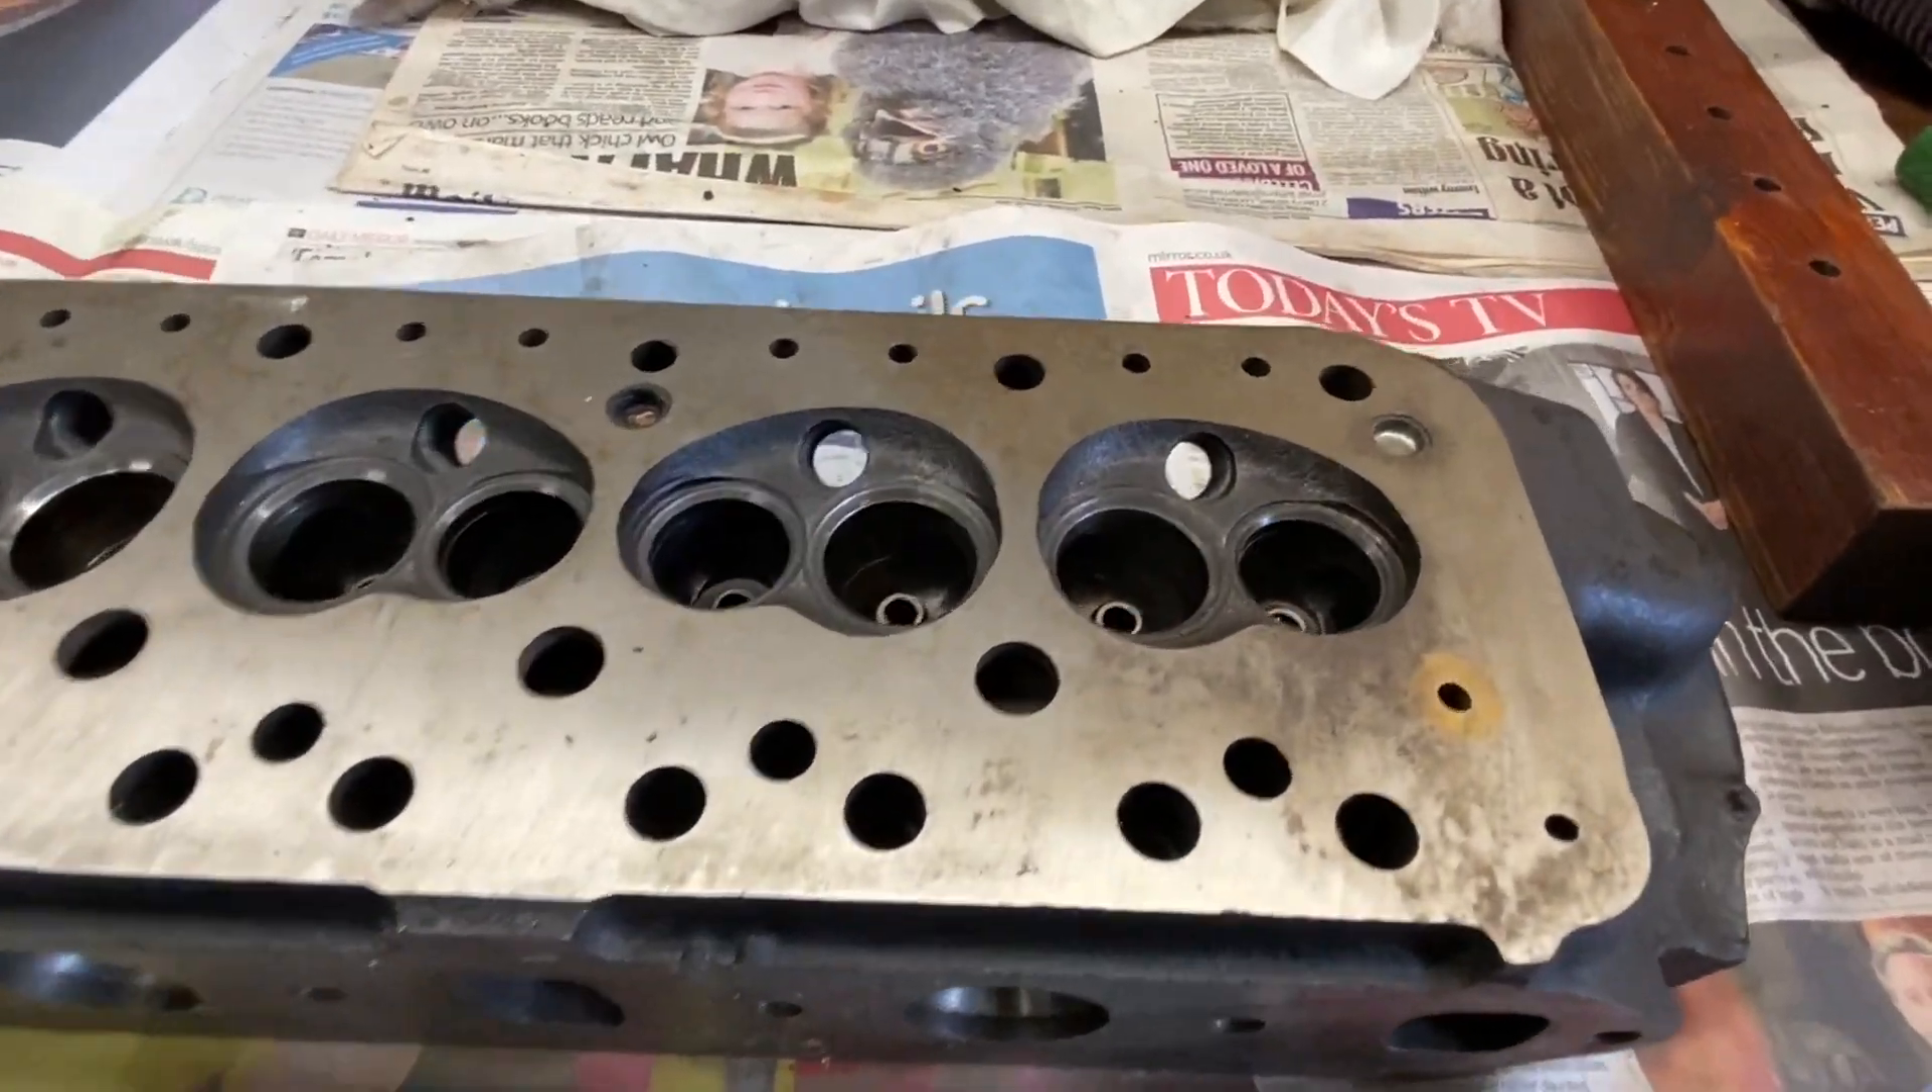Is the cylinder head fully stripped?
Yes.